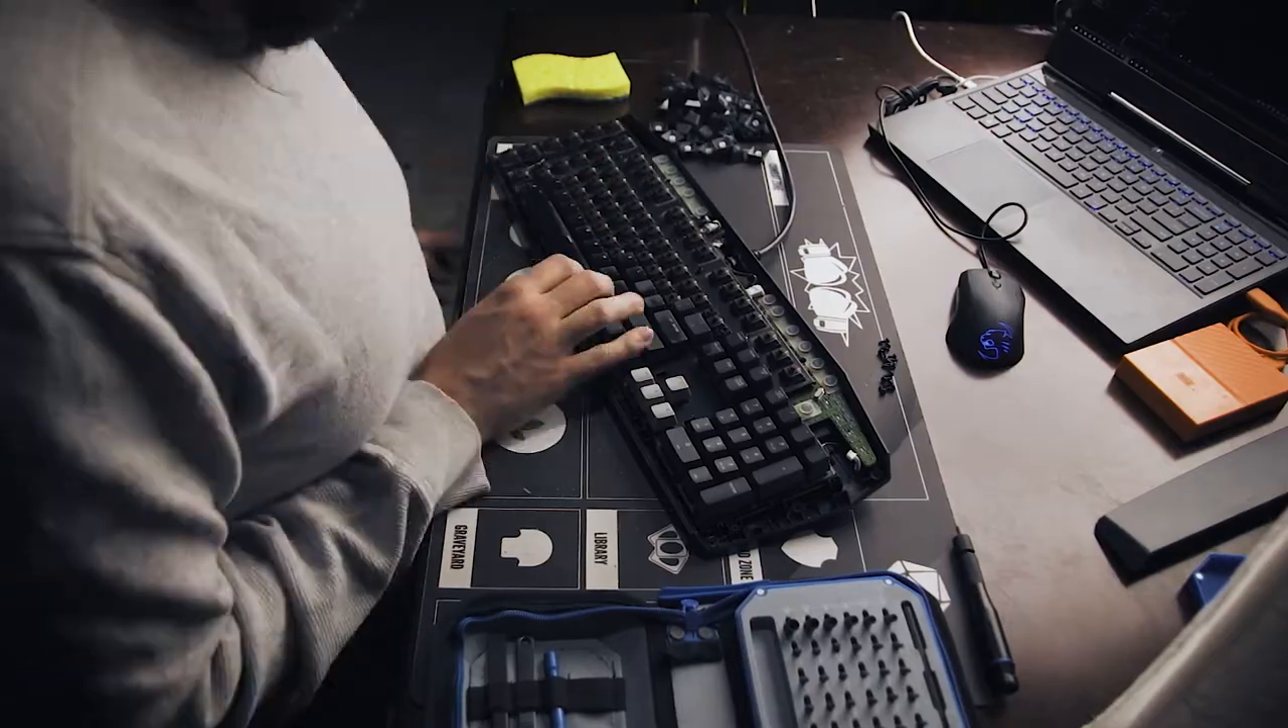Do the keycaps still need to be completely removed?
Yes.